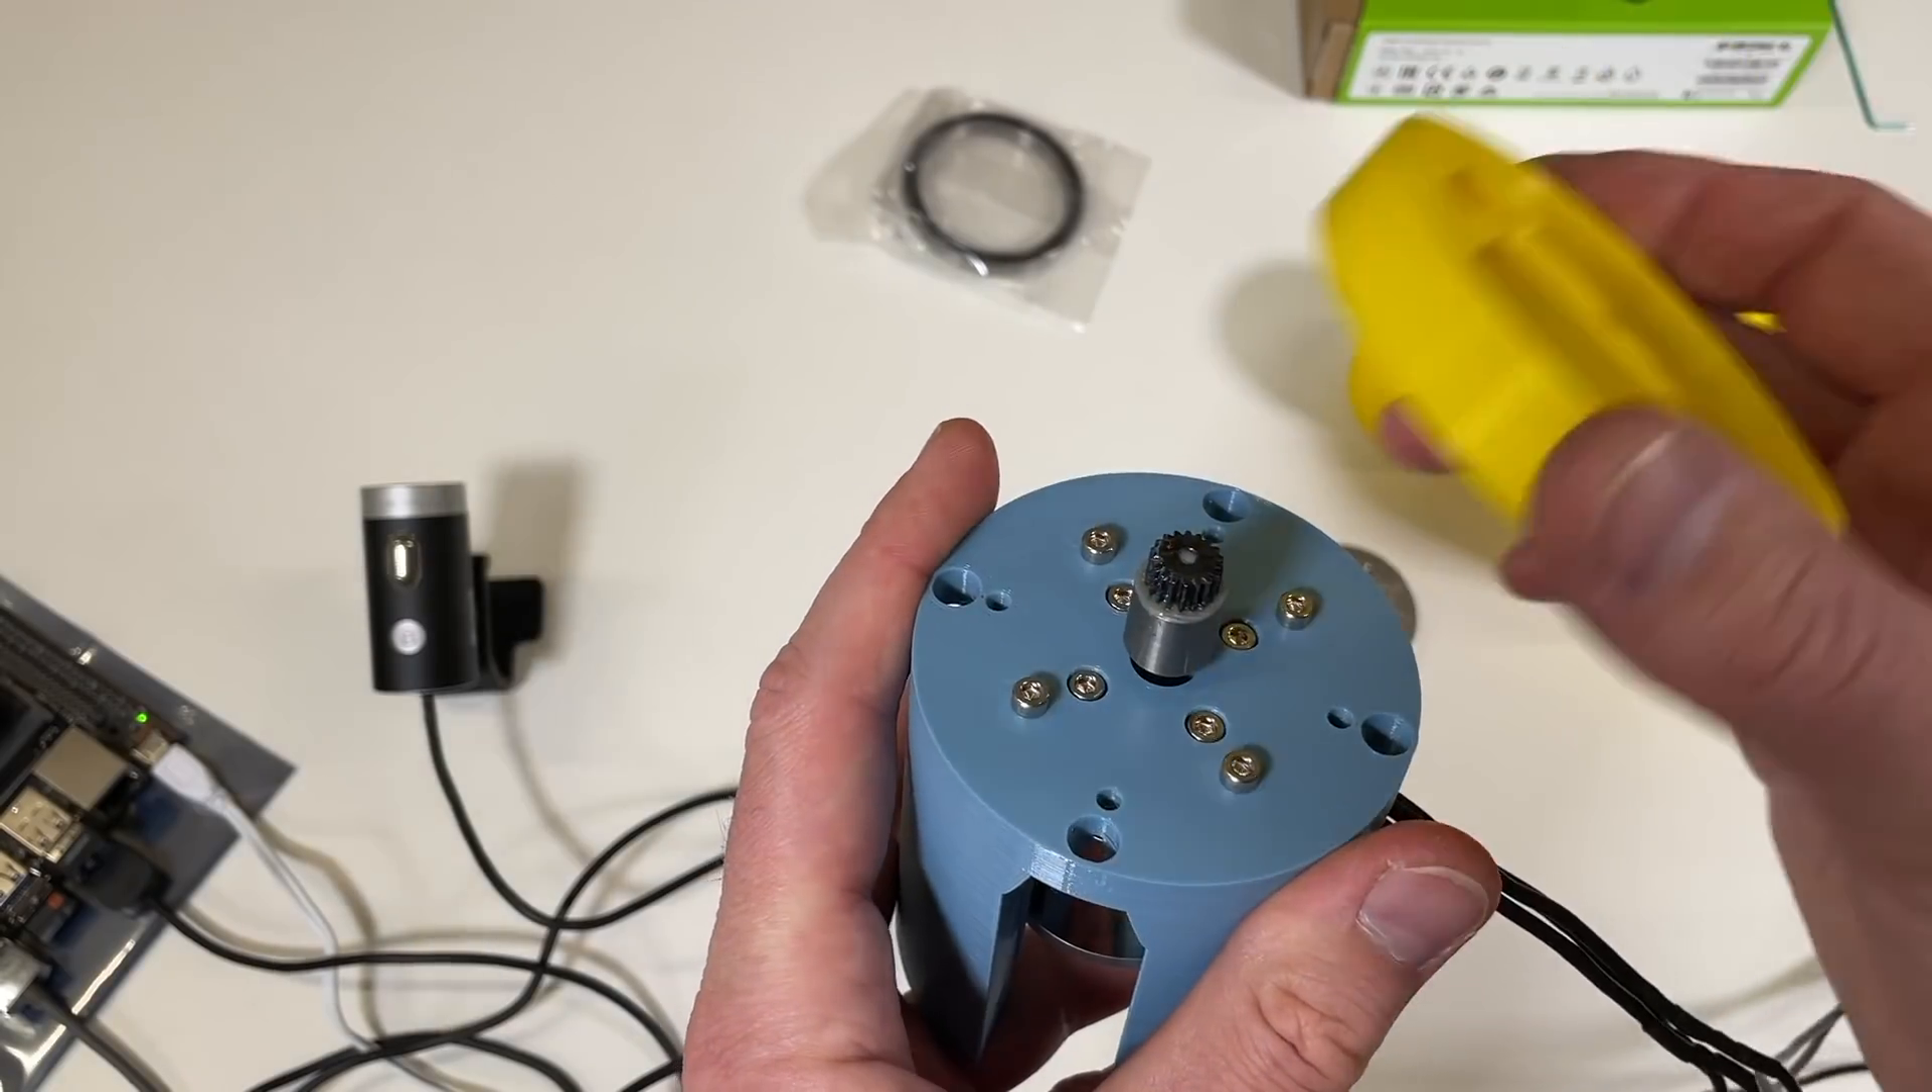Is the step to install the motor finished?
Yes.